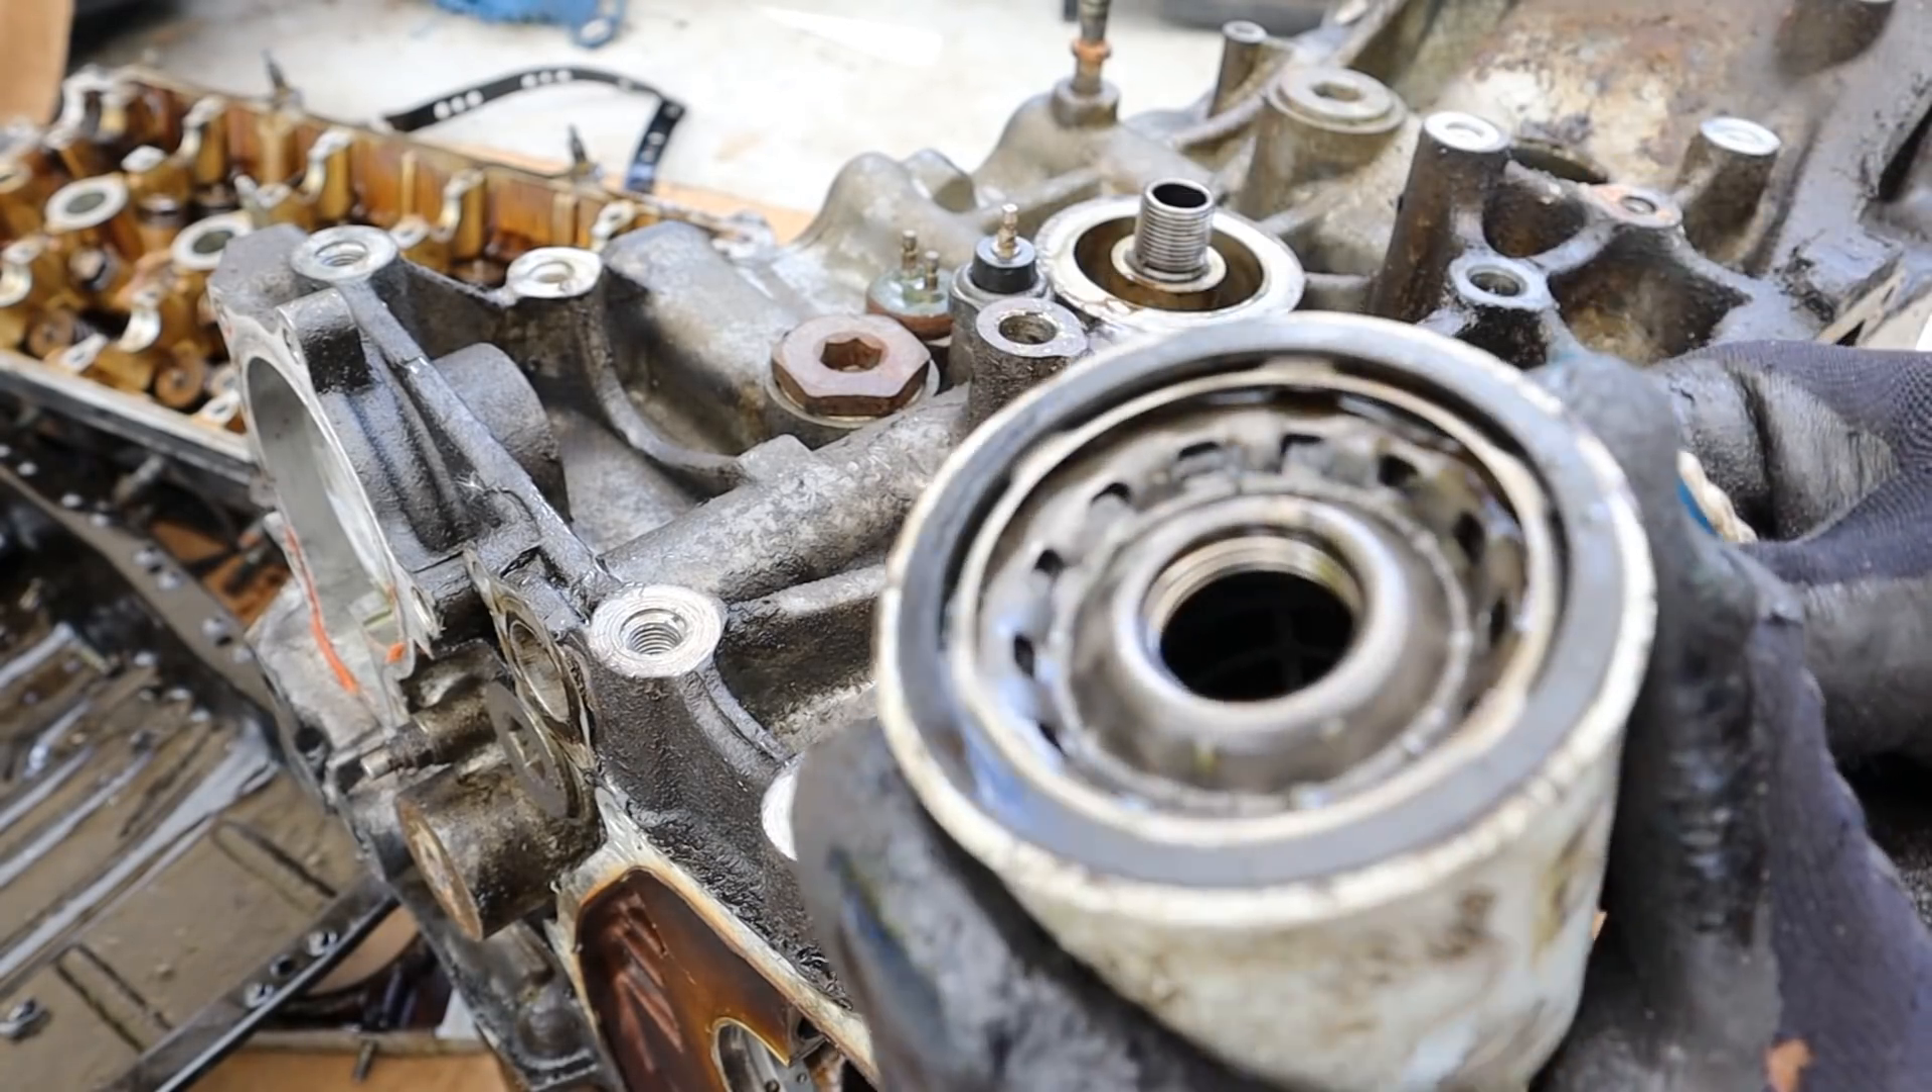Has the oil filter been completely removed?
Yes.